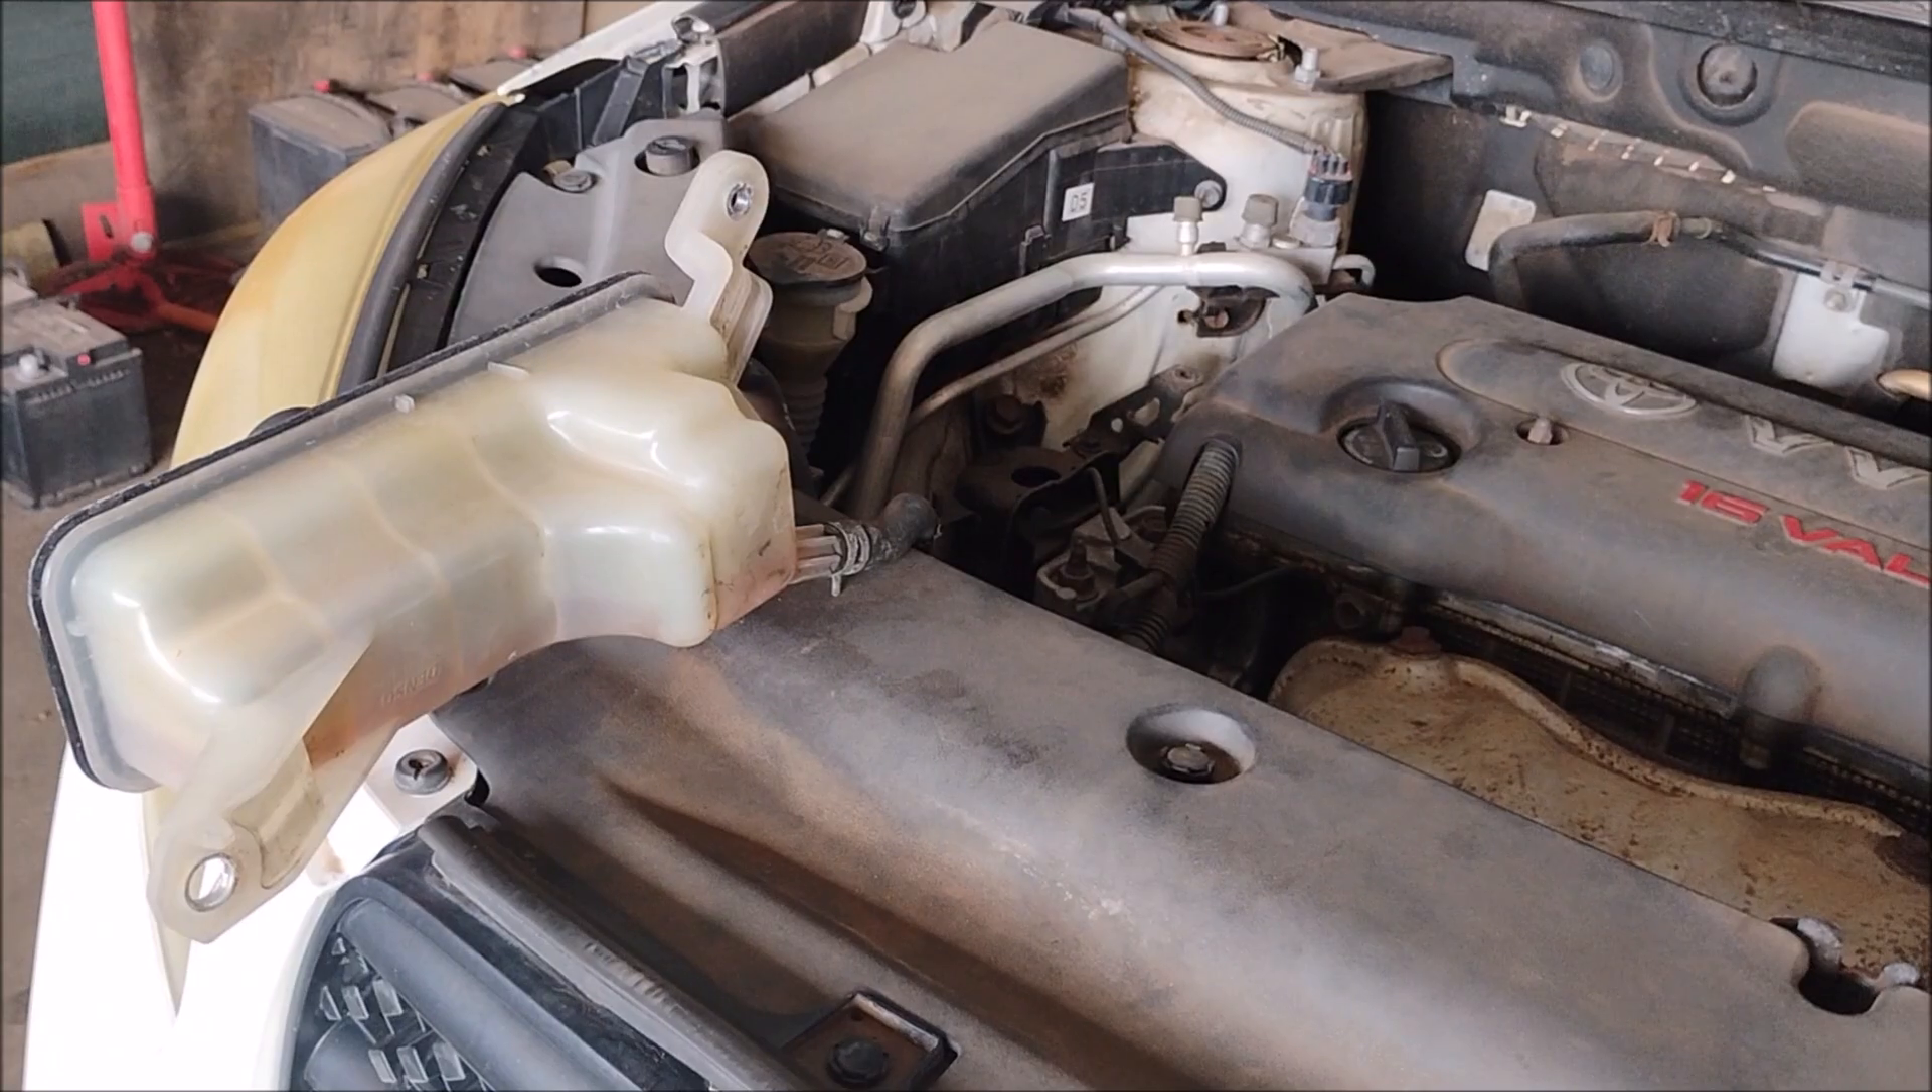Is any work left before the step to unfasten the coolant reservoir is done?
No.